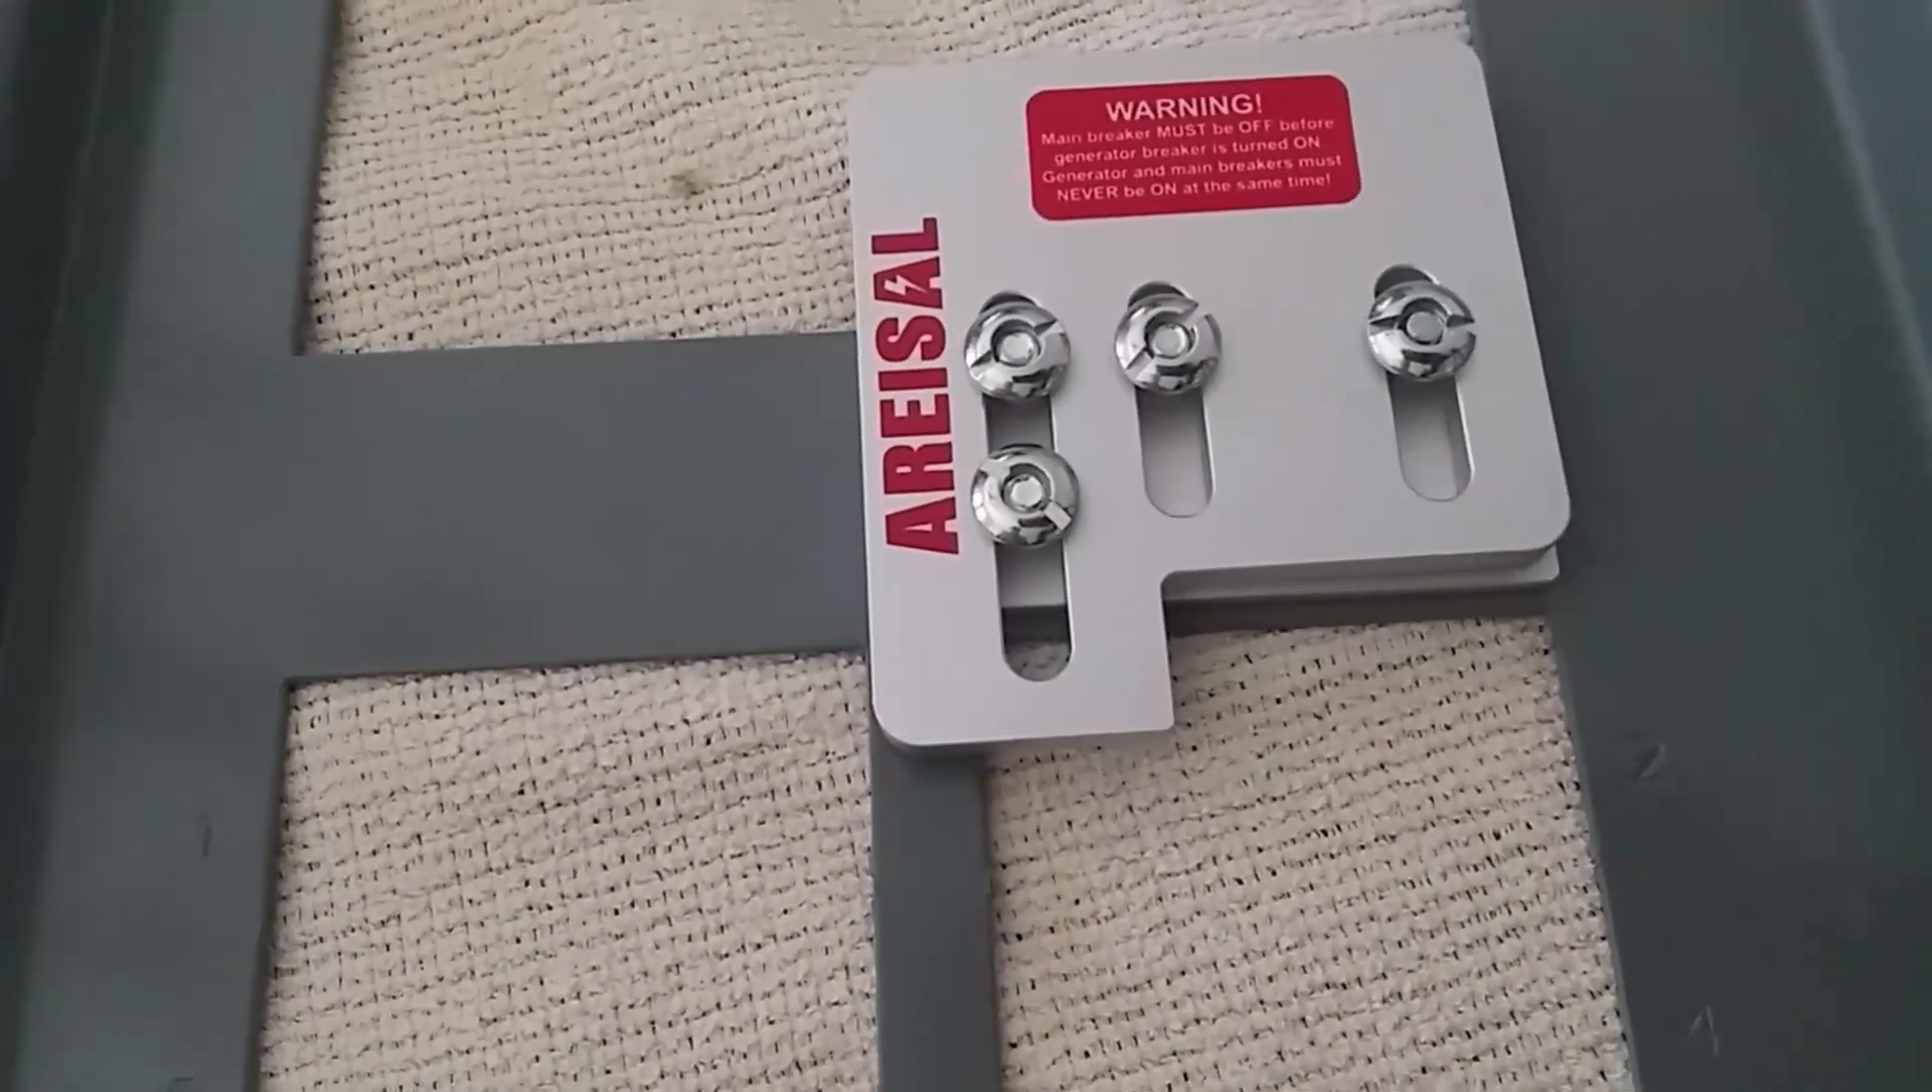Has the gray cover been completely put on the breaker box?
No.